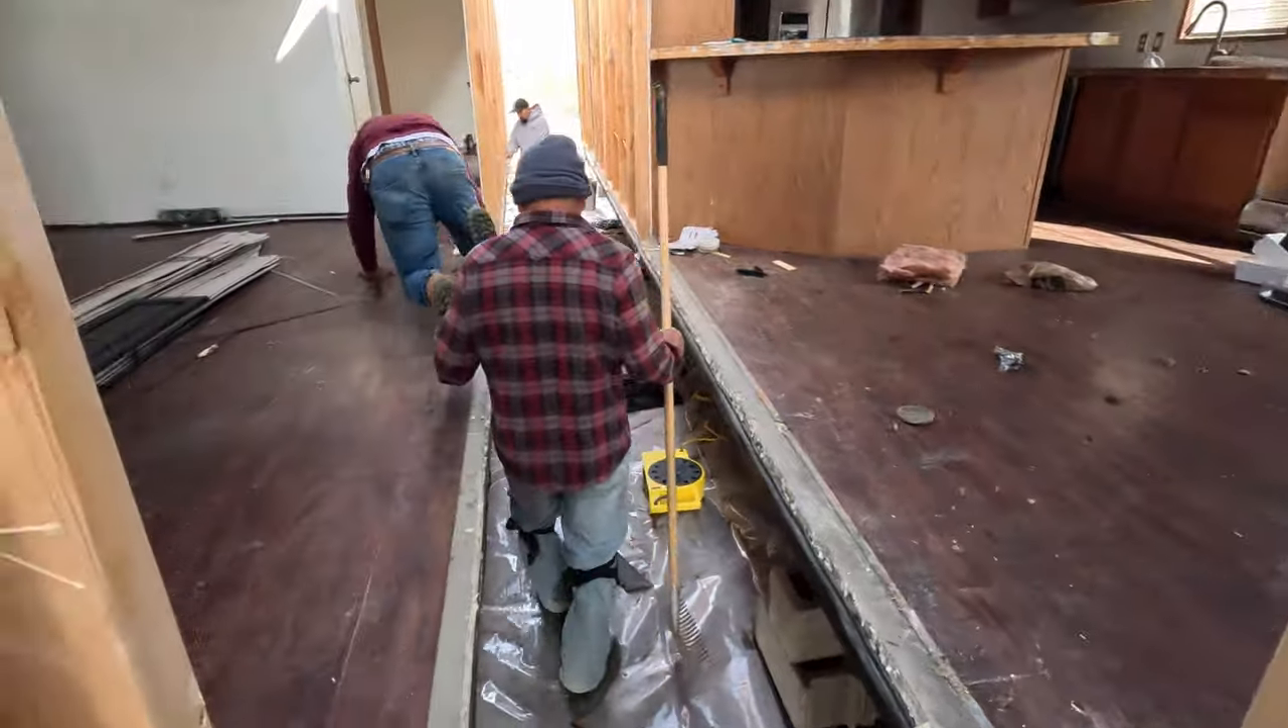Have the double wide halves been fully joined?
No.